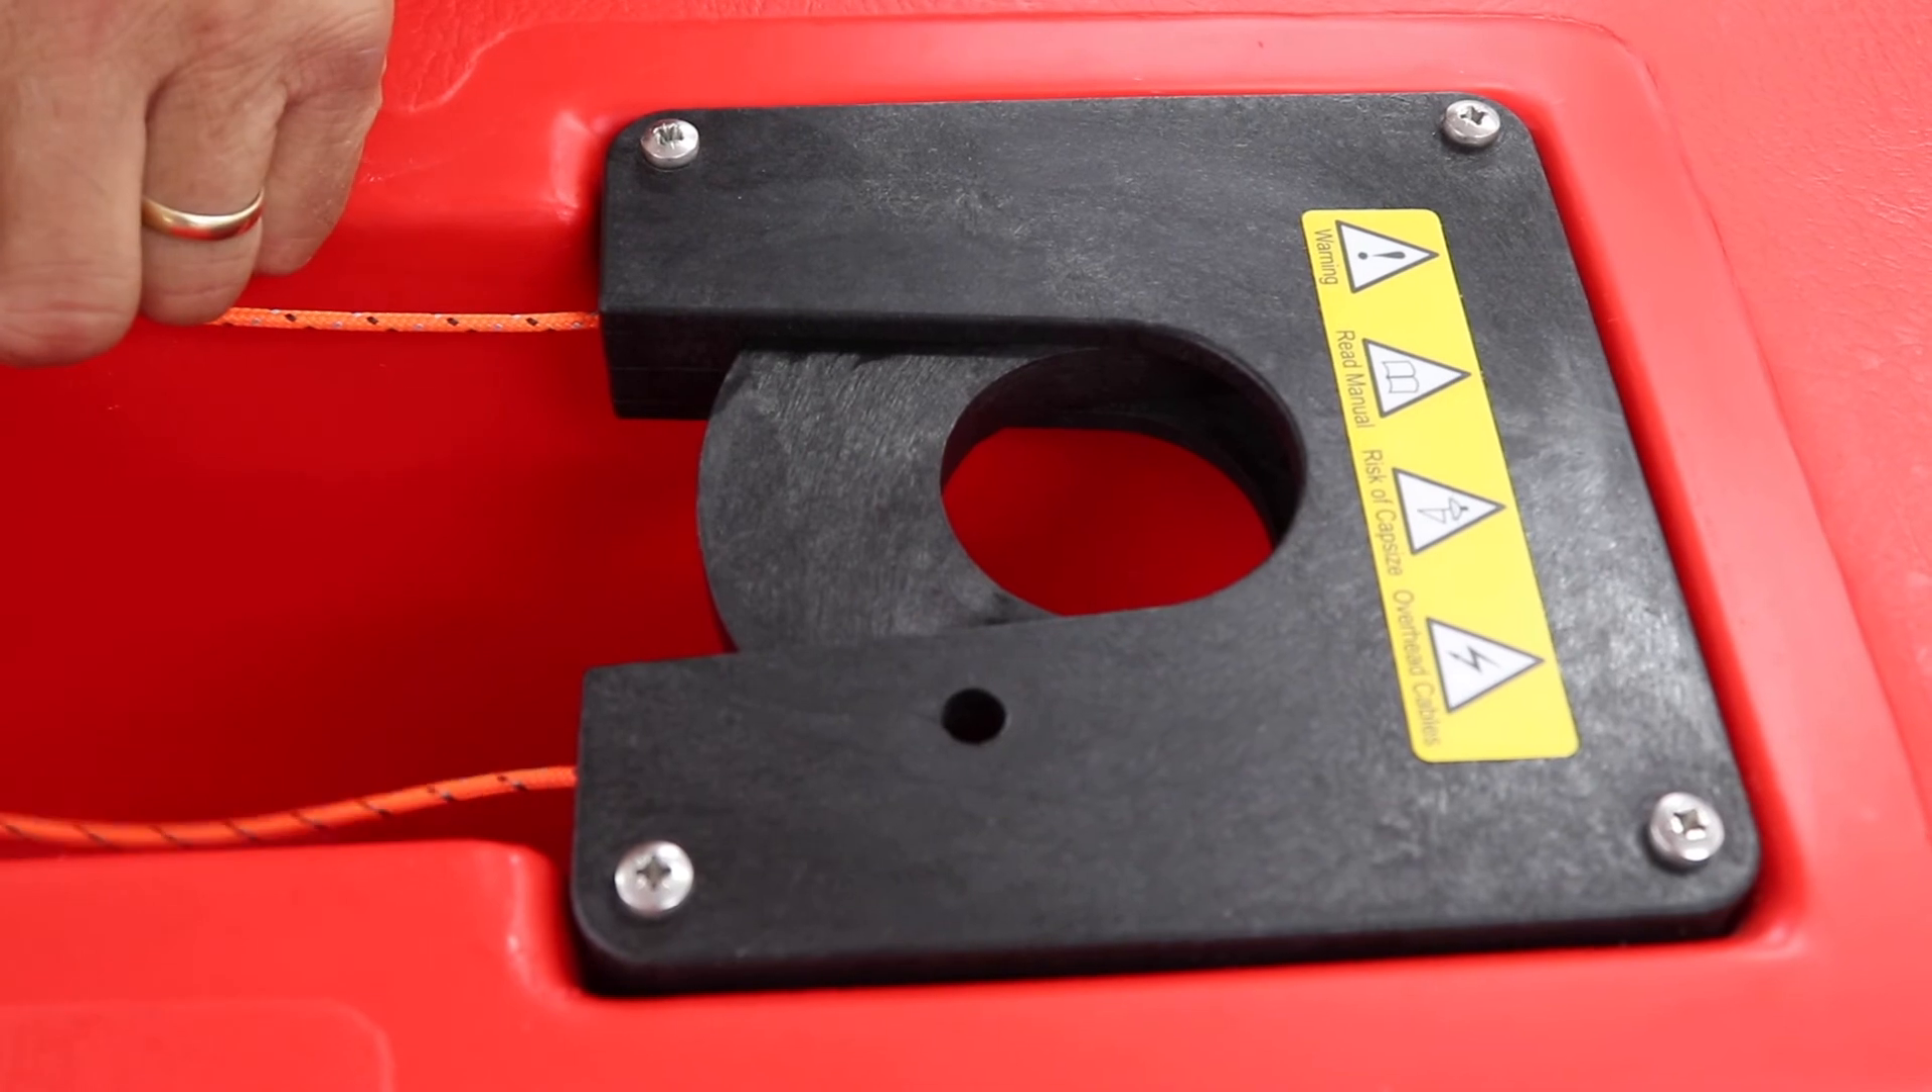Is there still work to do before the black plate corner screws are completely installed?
No.